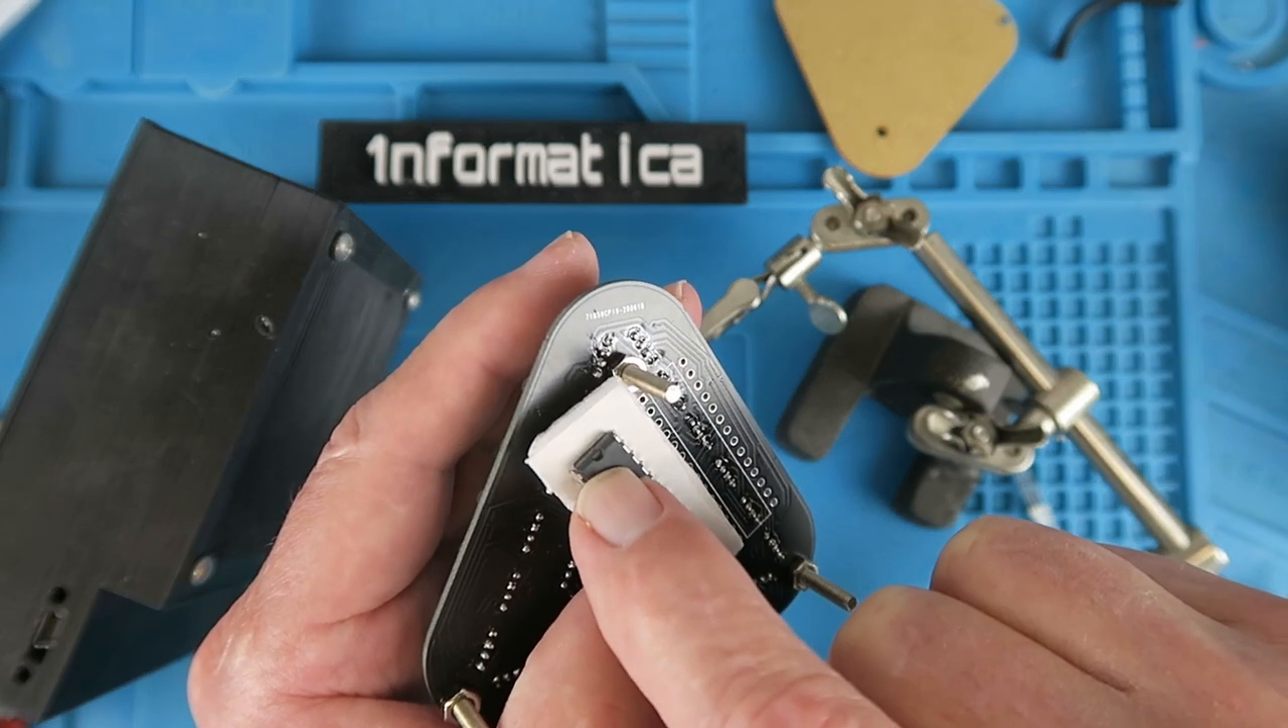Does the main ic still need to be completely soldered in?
Yes.